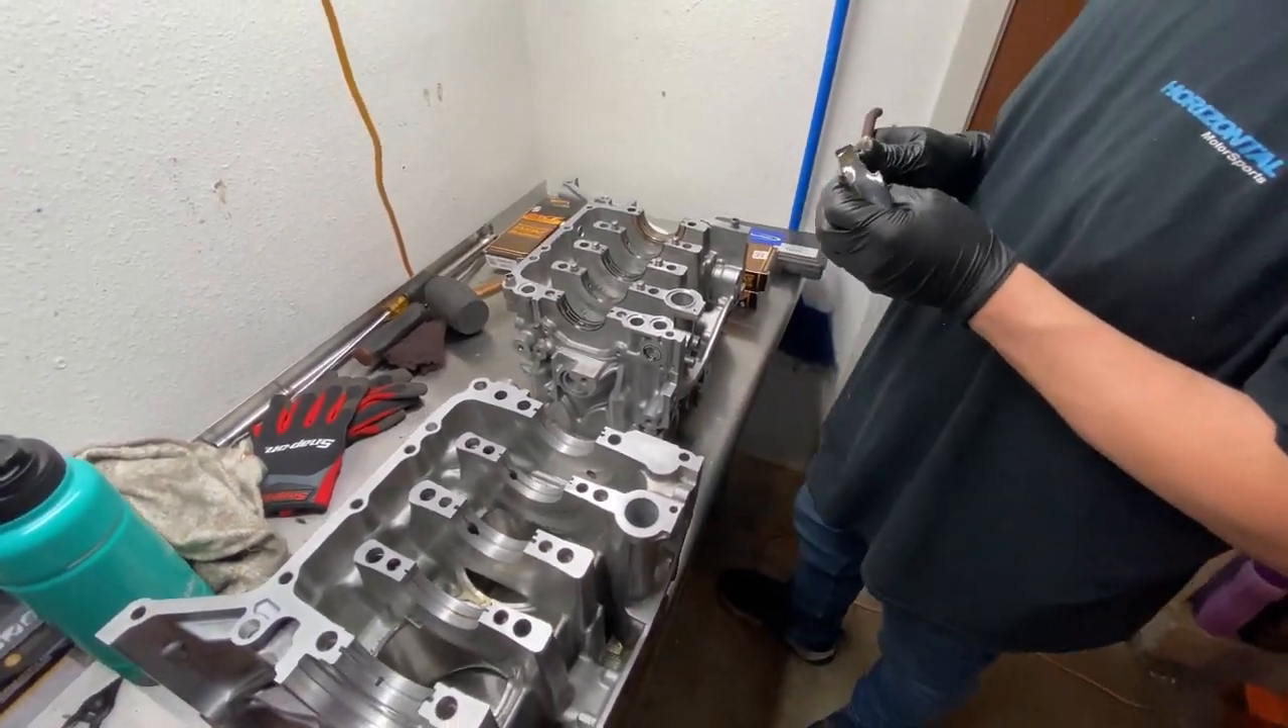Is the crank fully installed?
No.